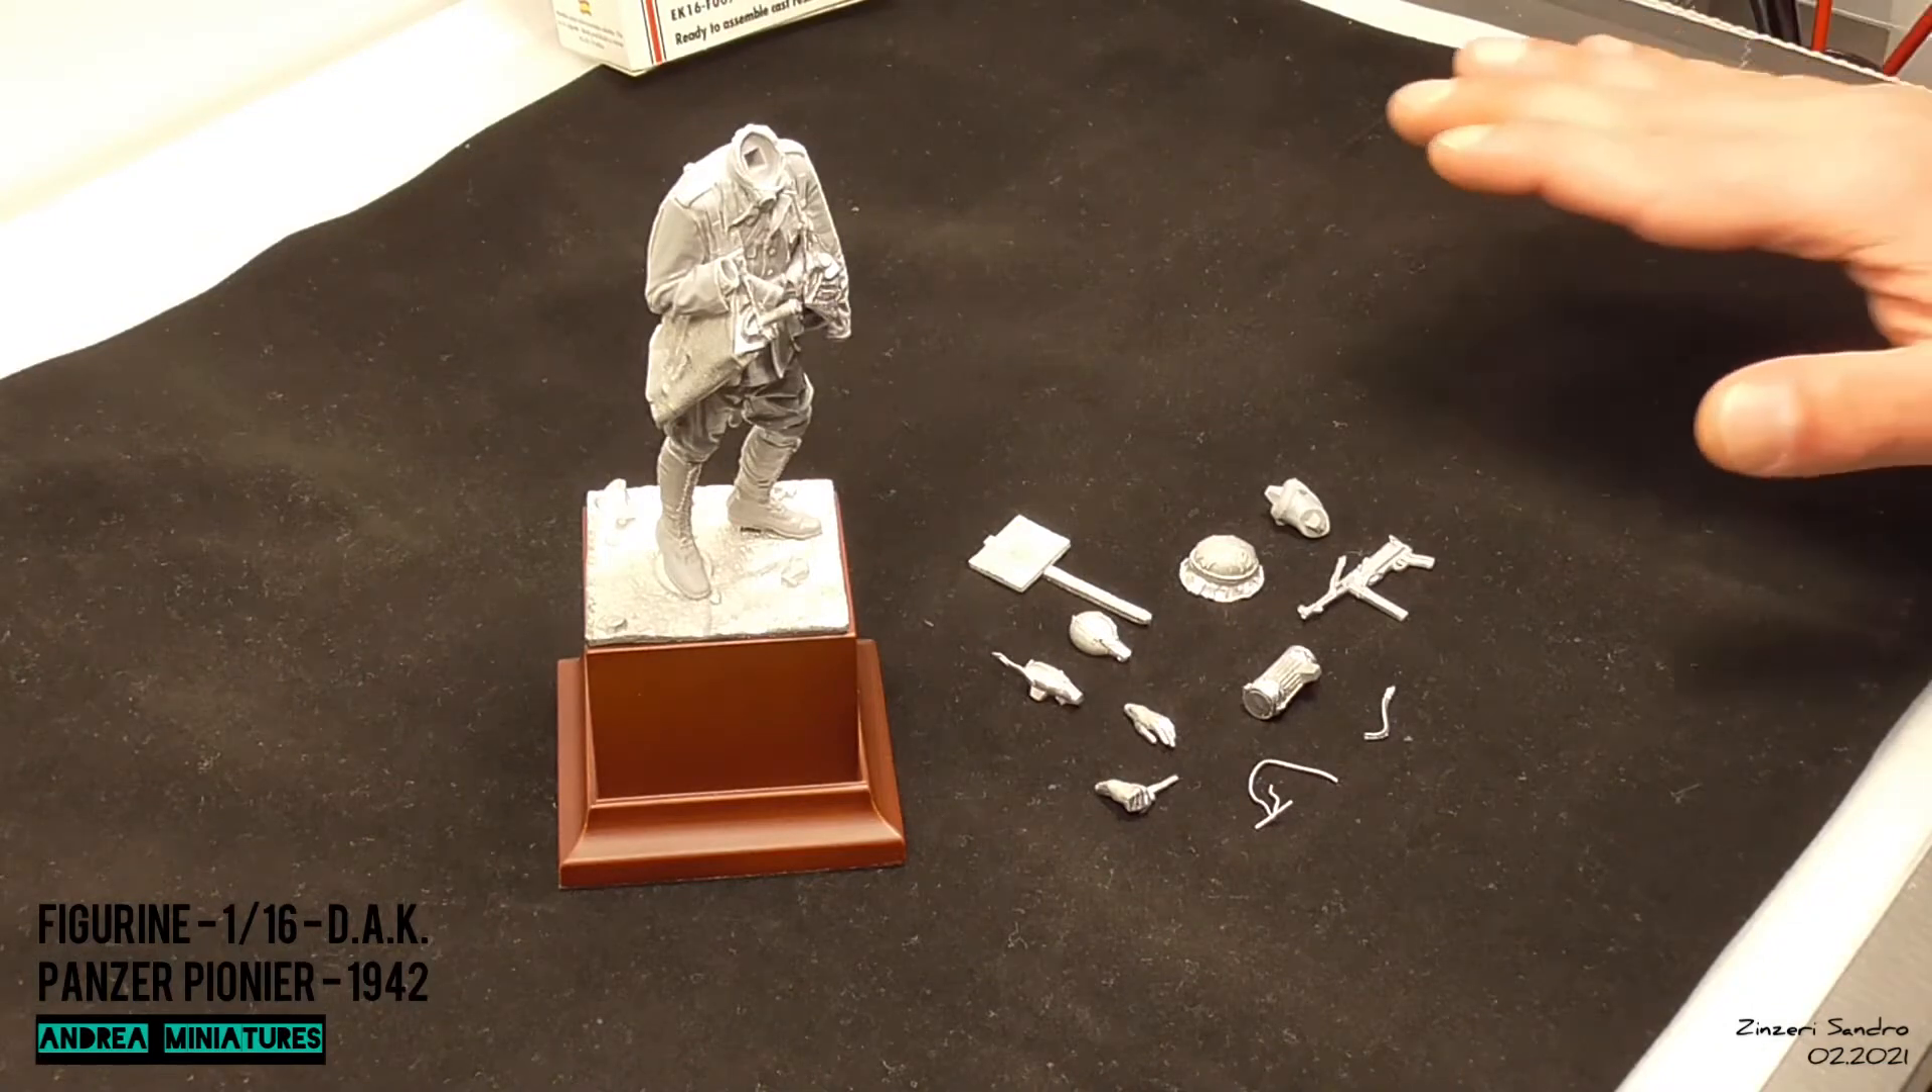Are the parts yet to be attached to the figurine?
Yes.